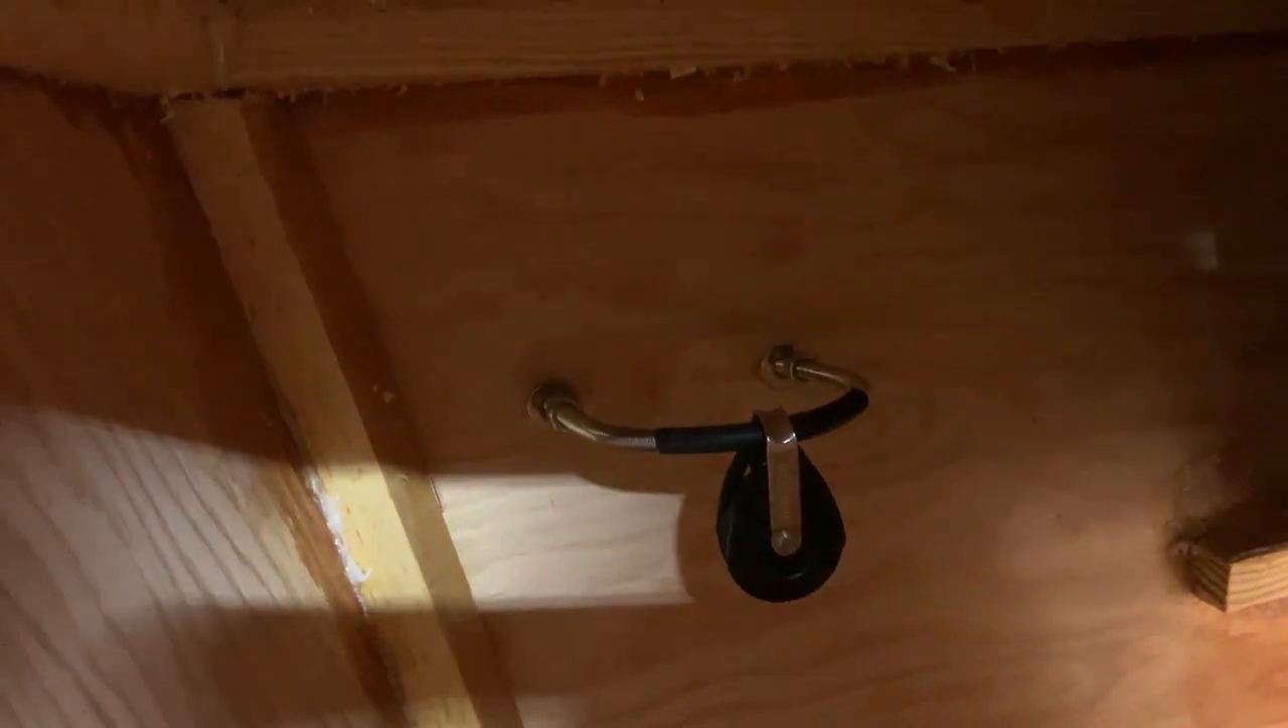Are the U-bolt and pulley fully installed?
Yes.